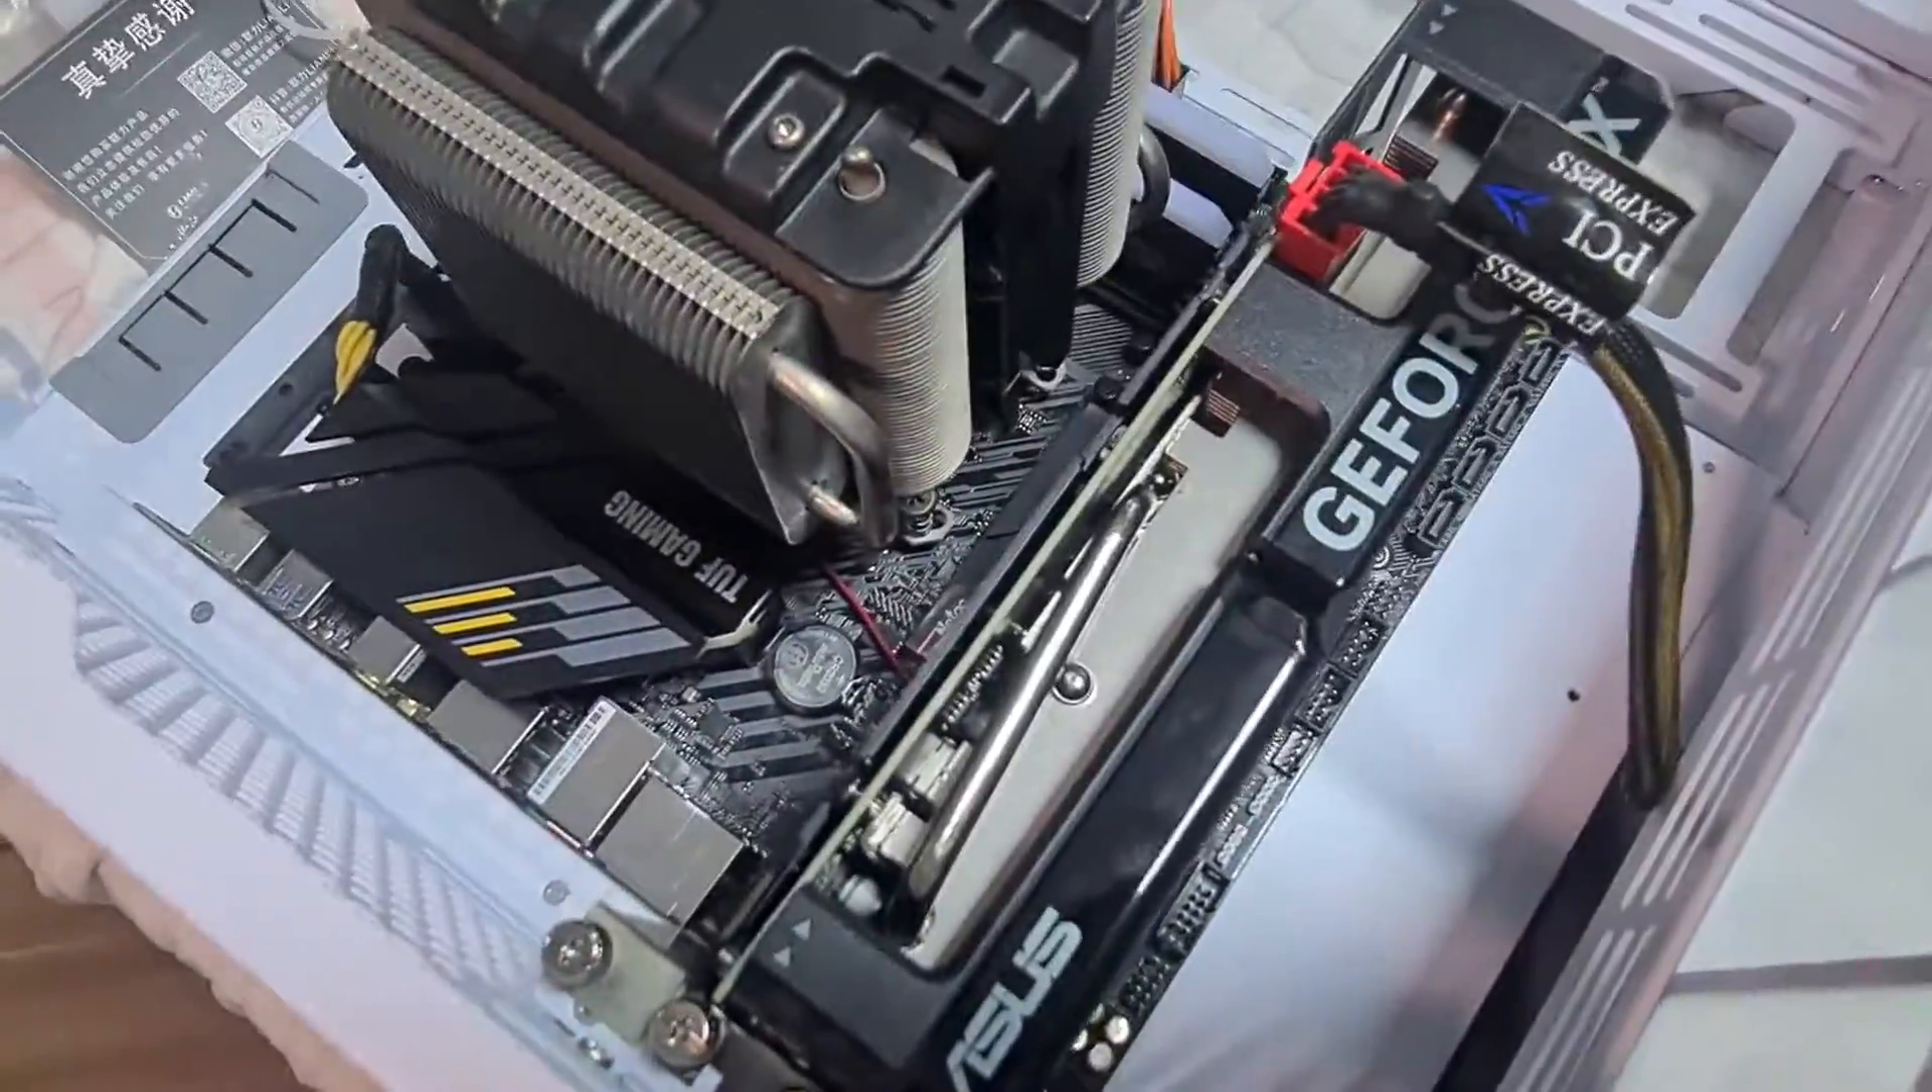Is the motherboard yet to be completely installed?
No.